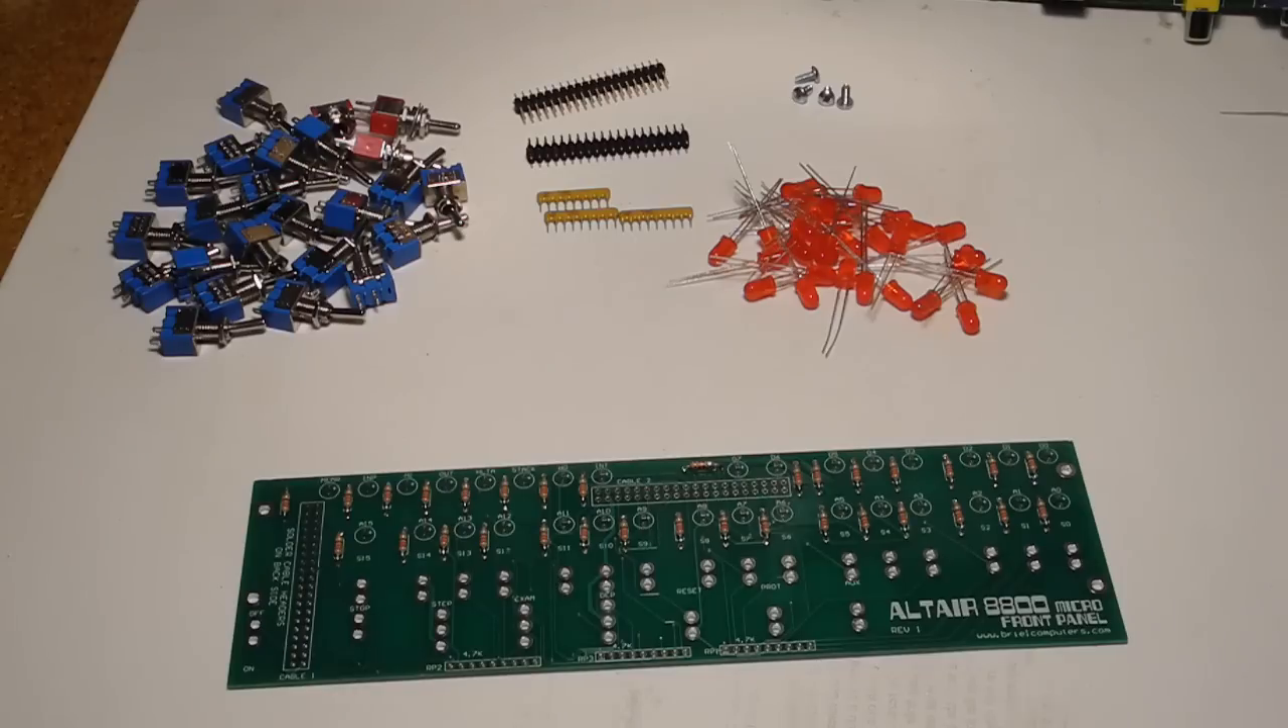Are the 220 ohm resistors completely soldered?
Yes.